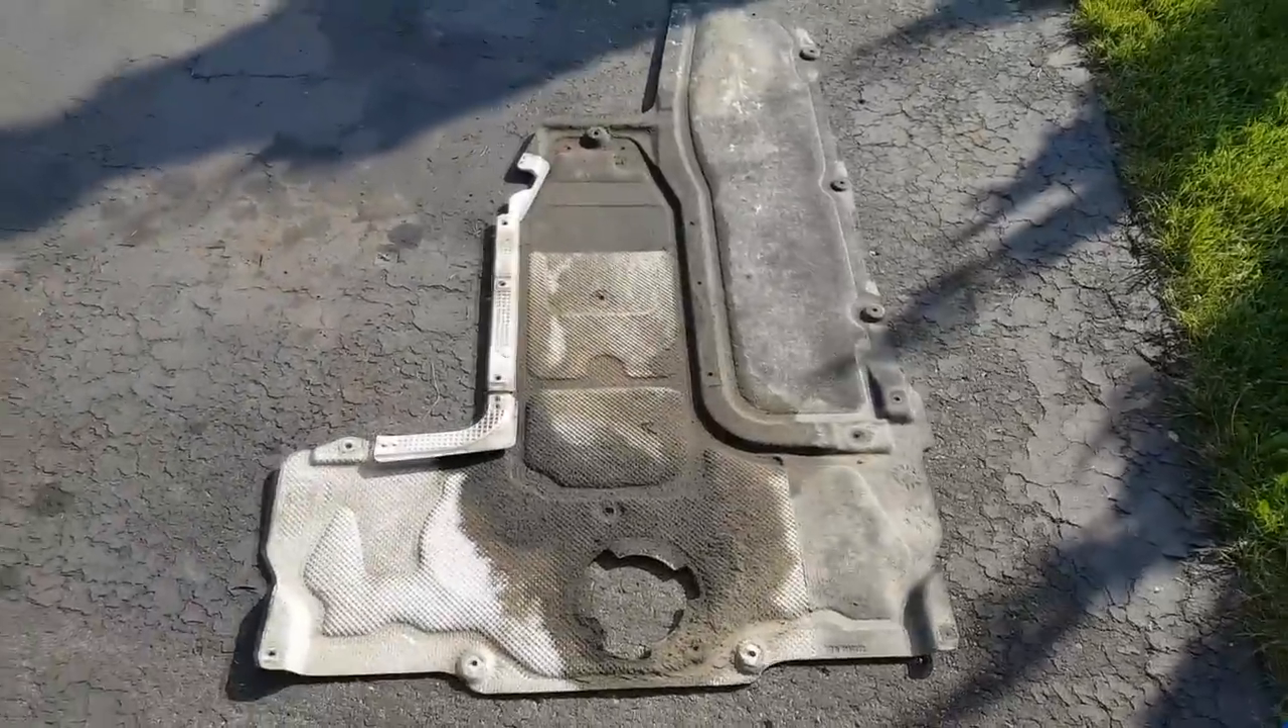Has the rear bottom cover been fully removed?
Yes.